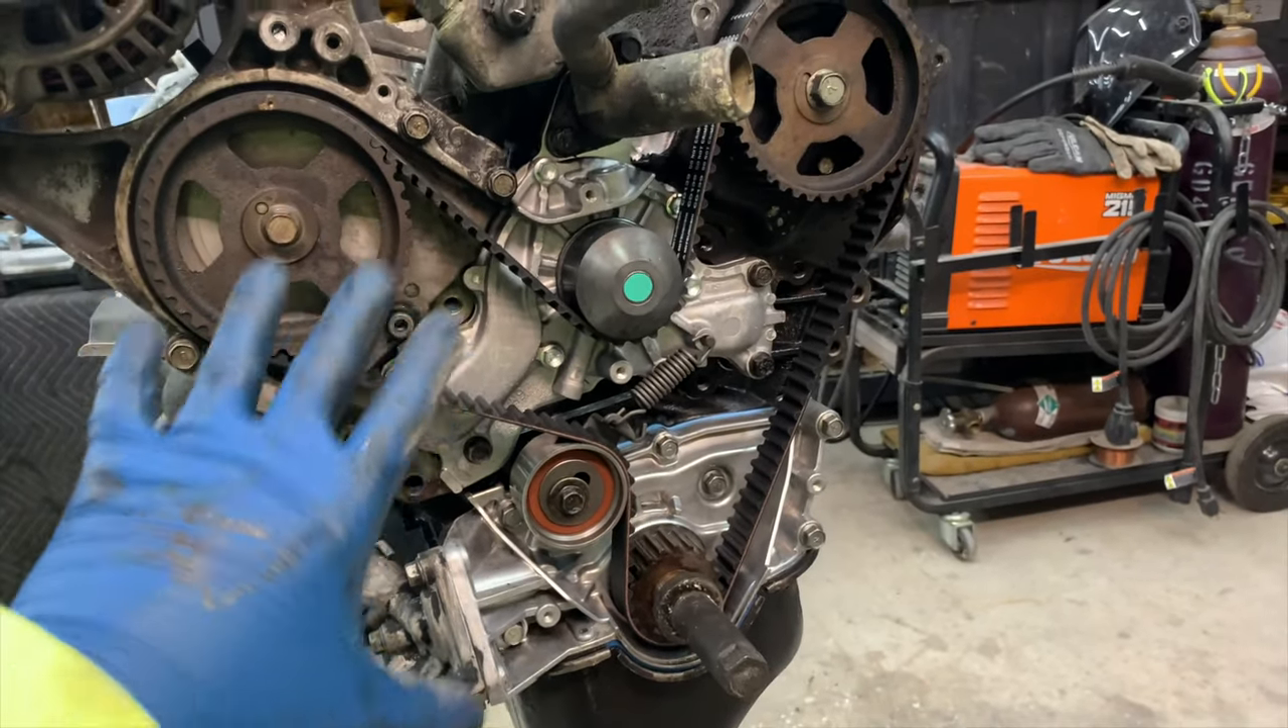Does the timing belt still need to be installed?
No.